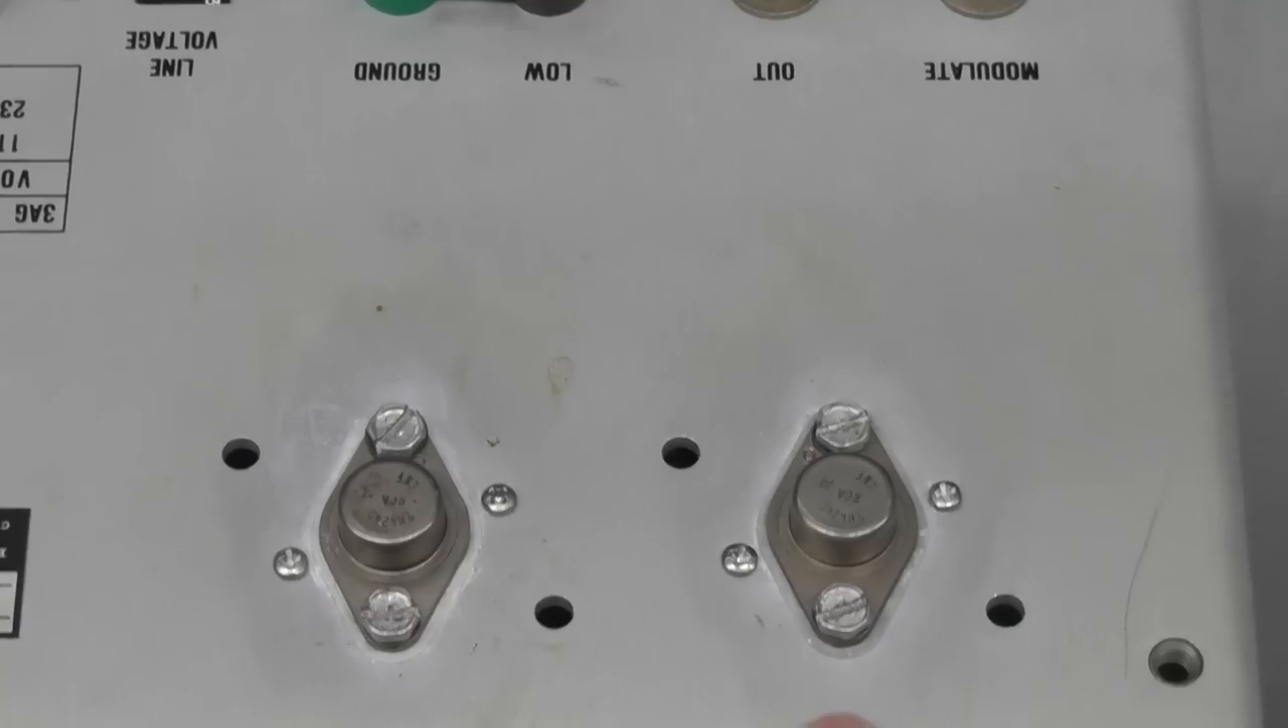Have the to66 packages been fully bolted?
Yes.